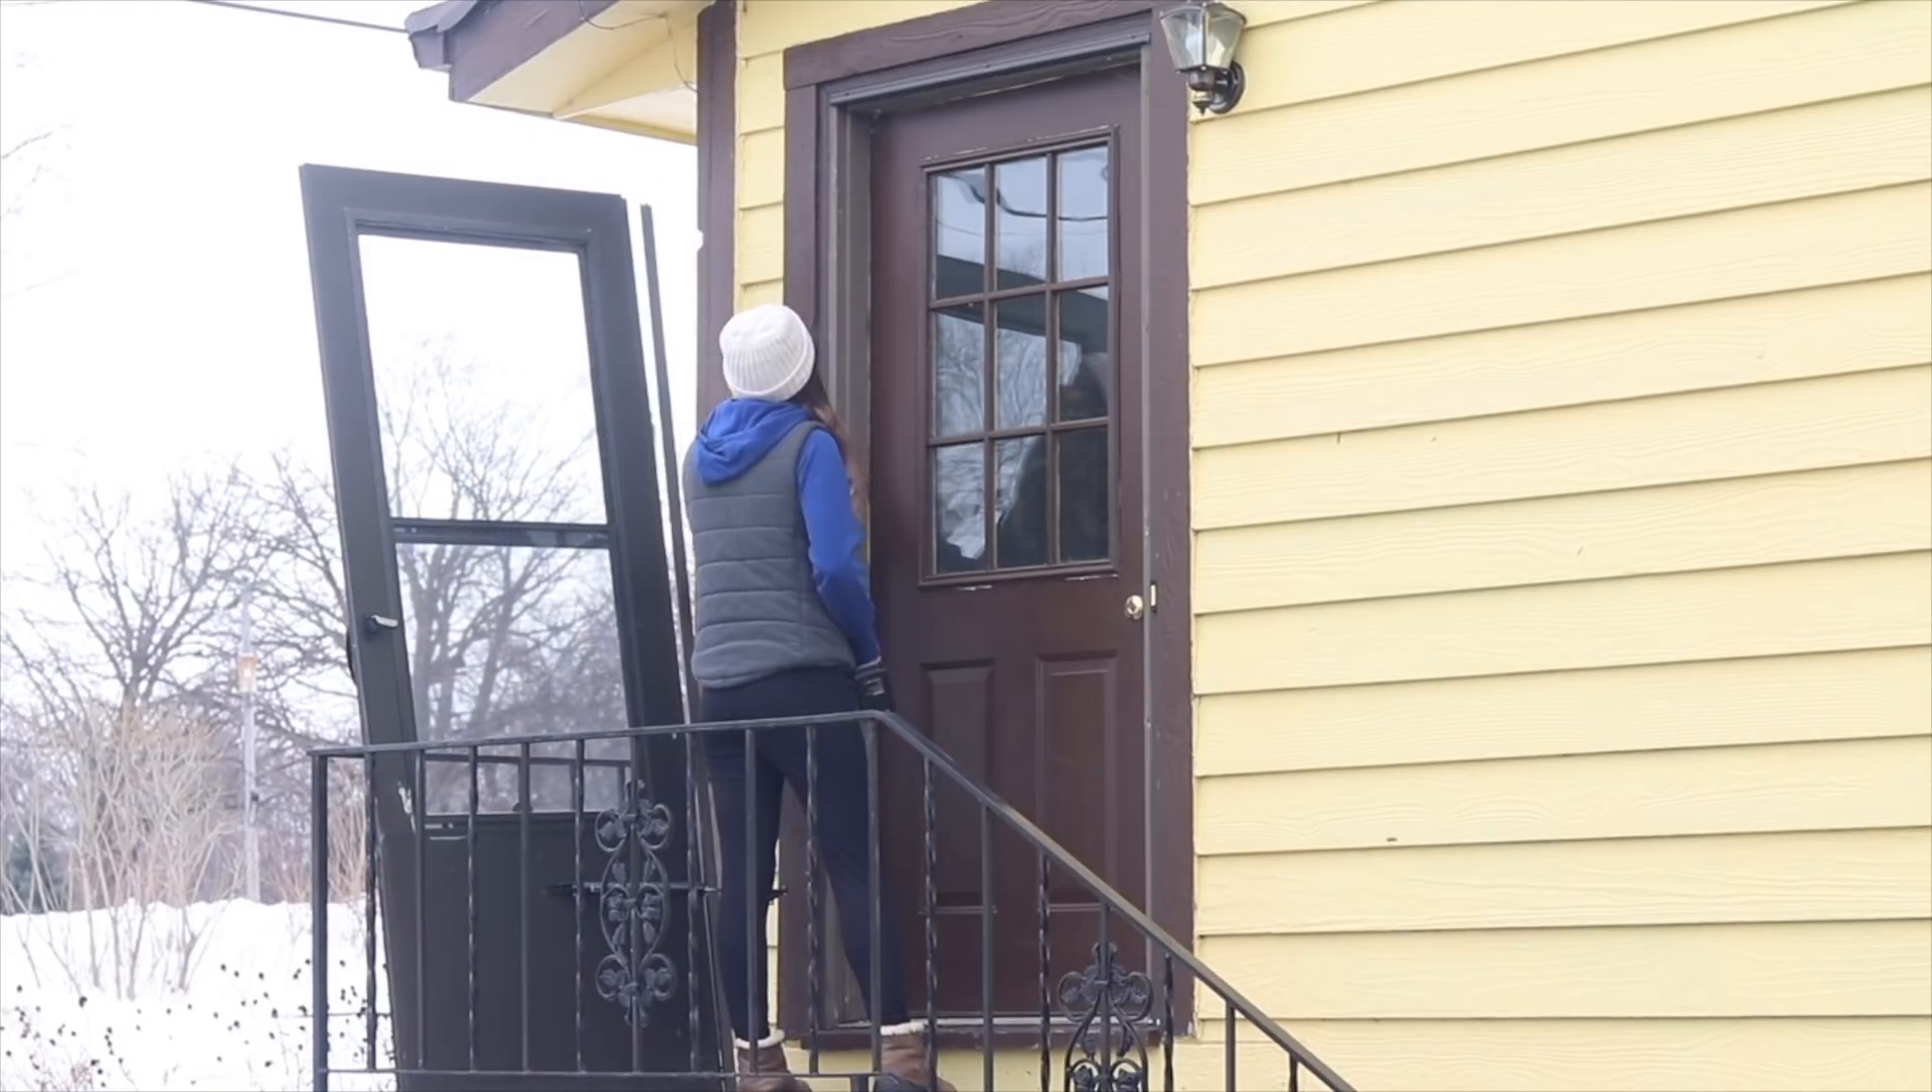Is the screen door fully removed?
Yes.